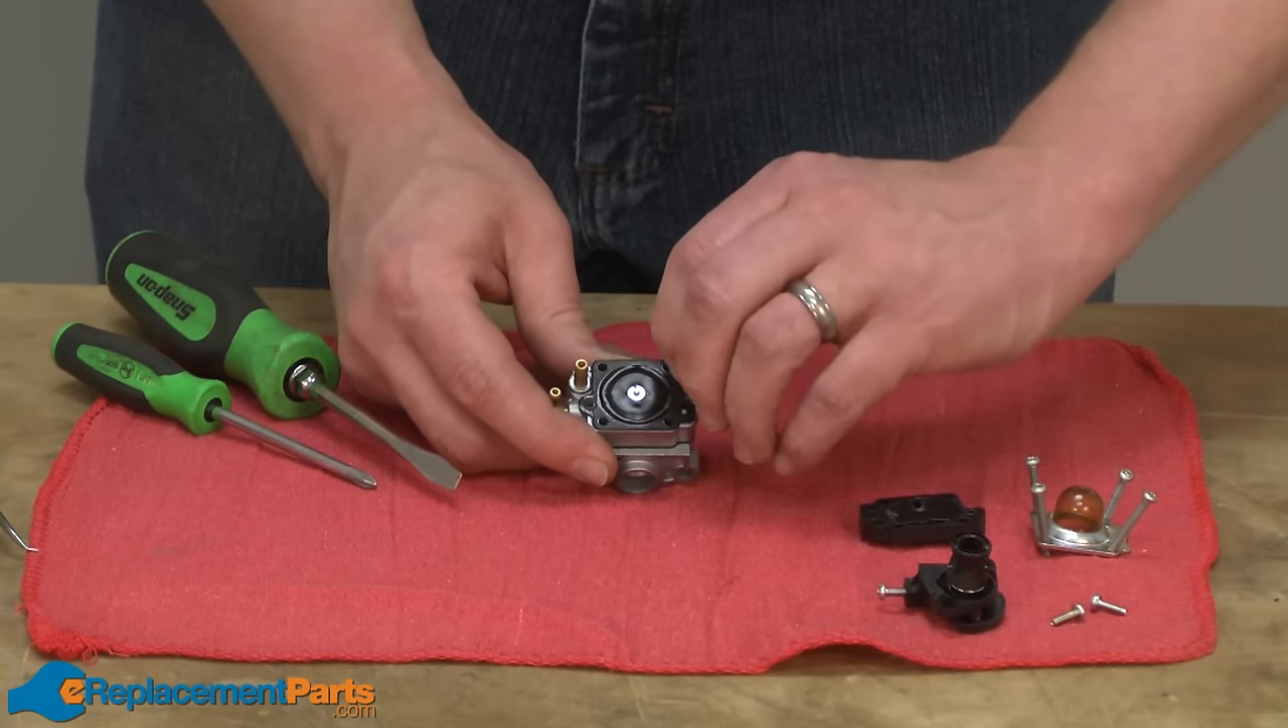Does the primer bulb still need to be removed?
No.